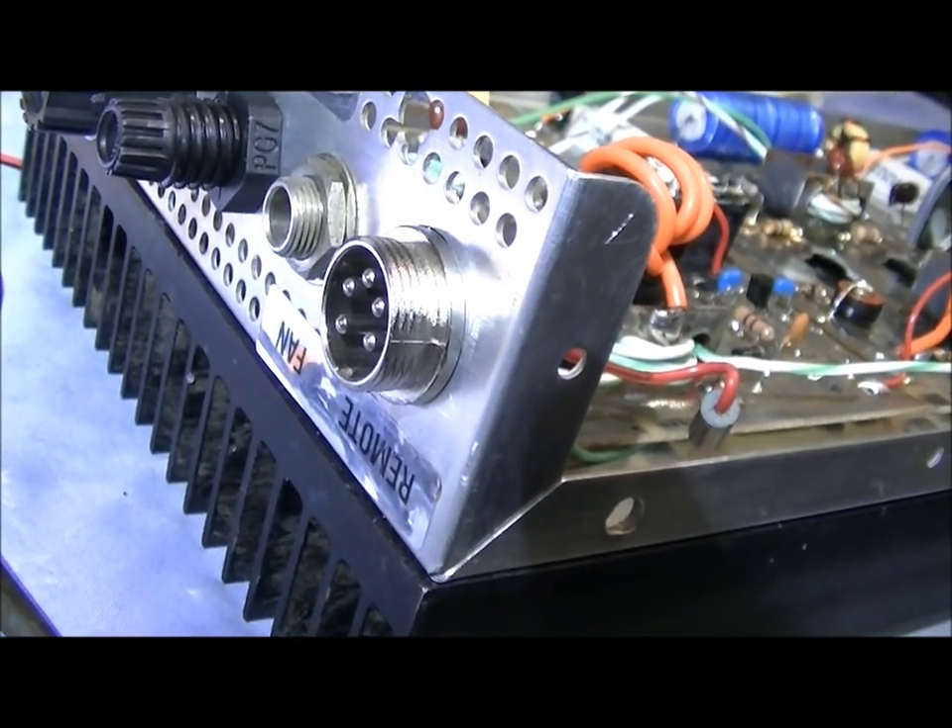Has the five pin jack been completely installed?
Yes.